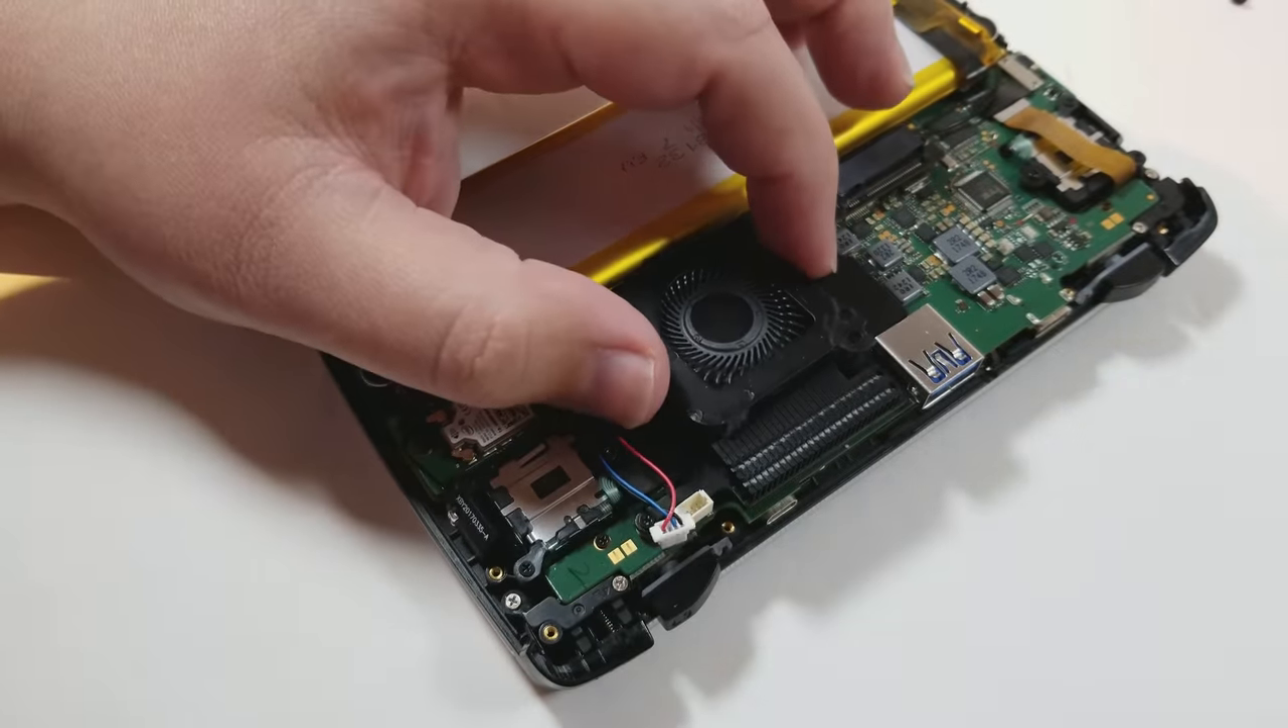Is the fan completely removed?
No.